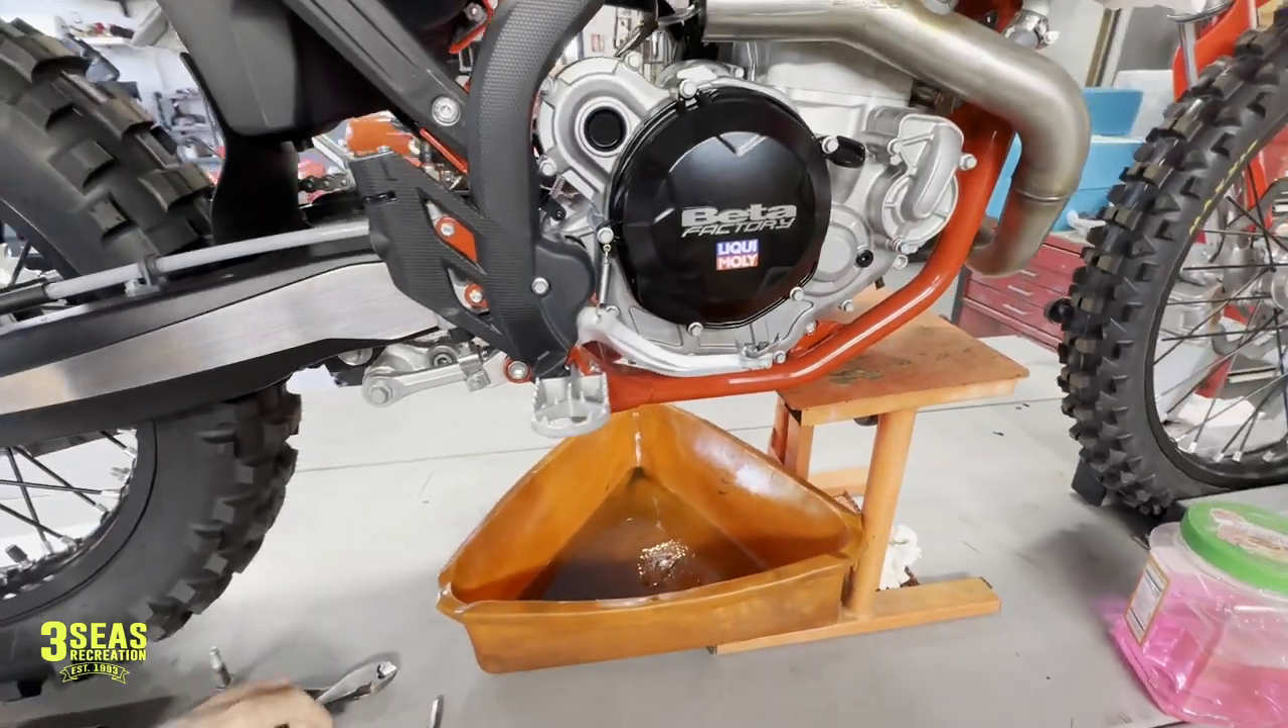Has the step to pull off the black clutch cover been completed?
No.